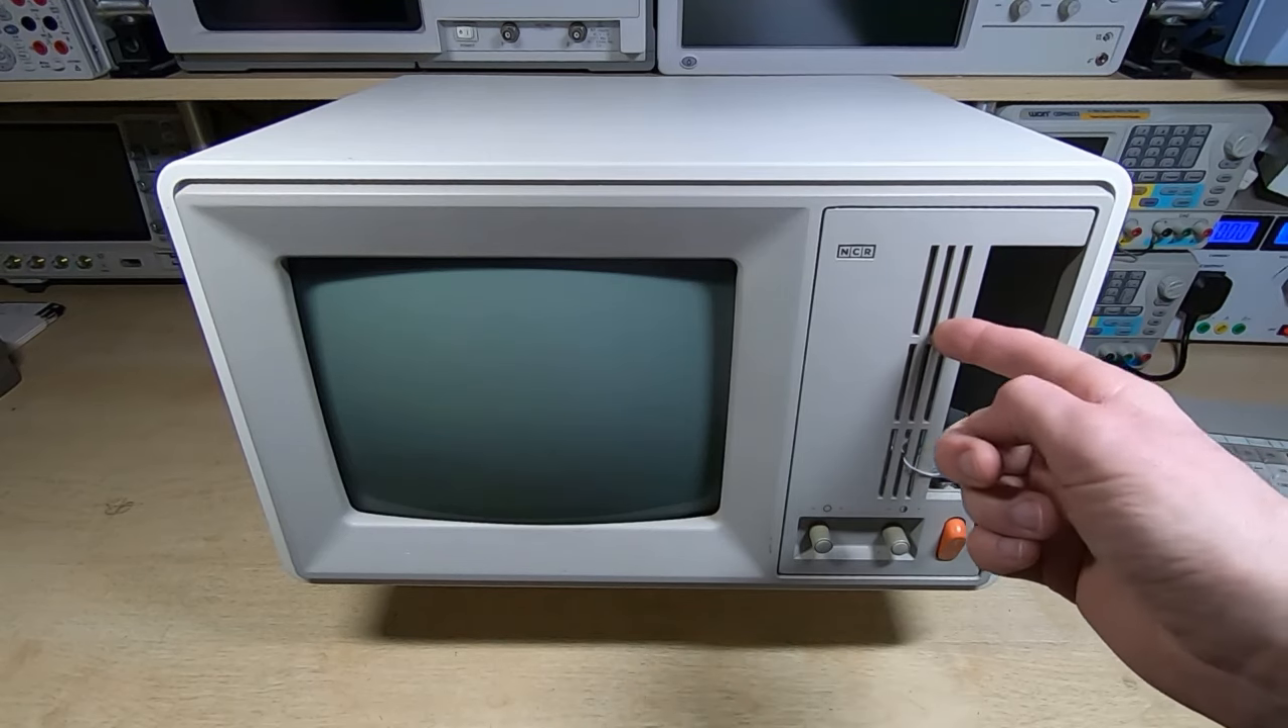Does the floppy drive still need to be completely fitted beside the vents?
Yes.